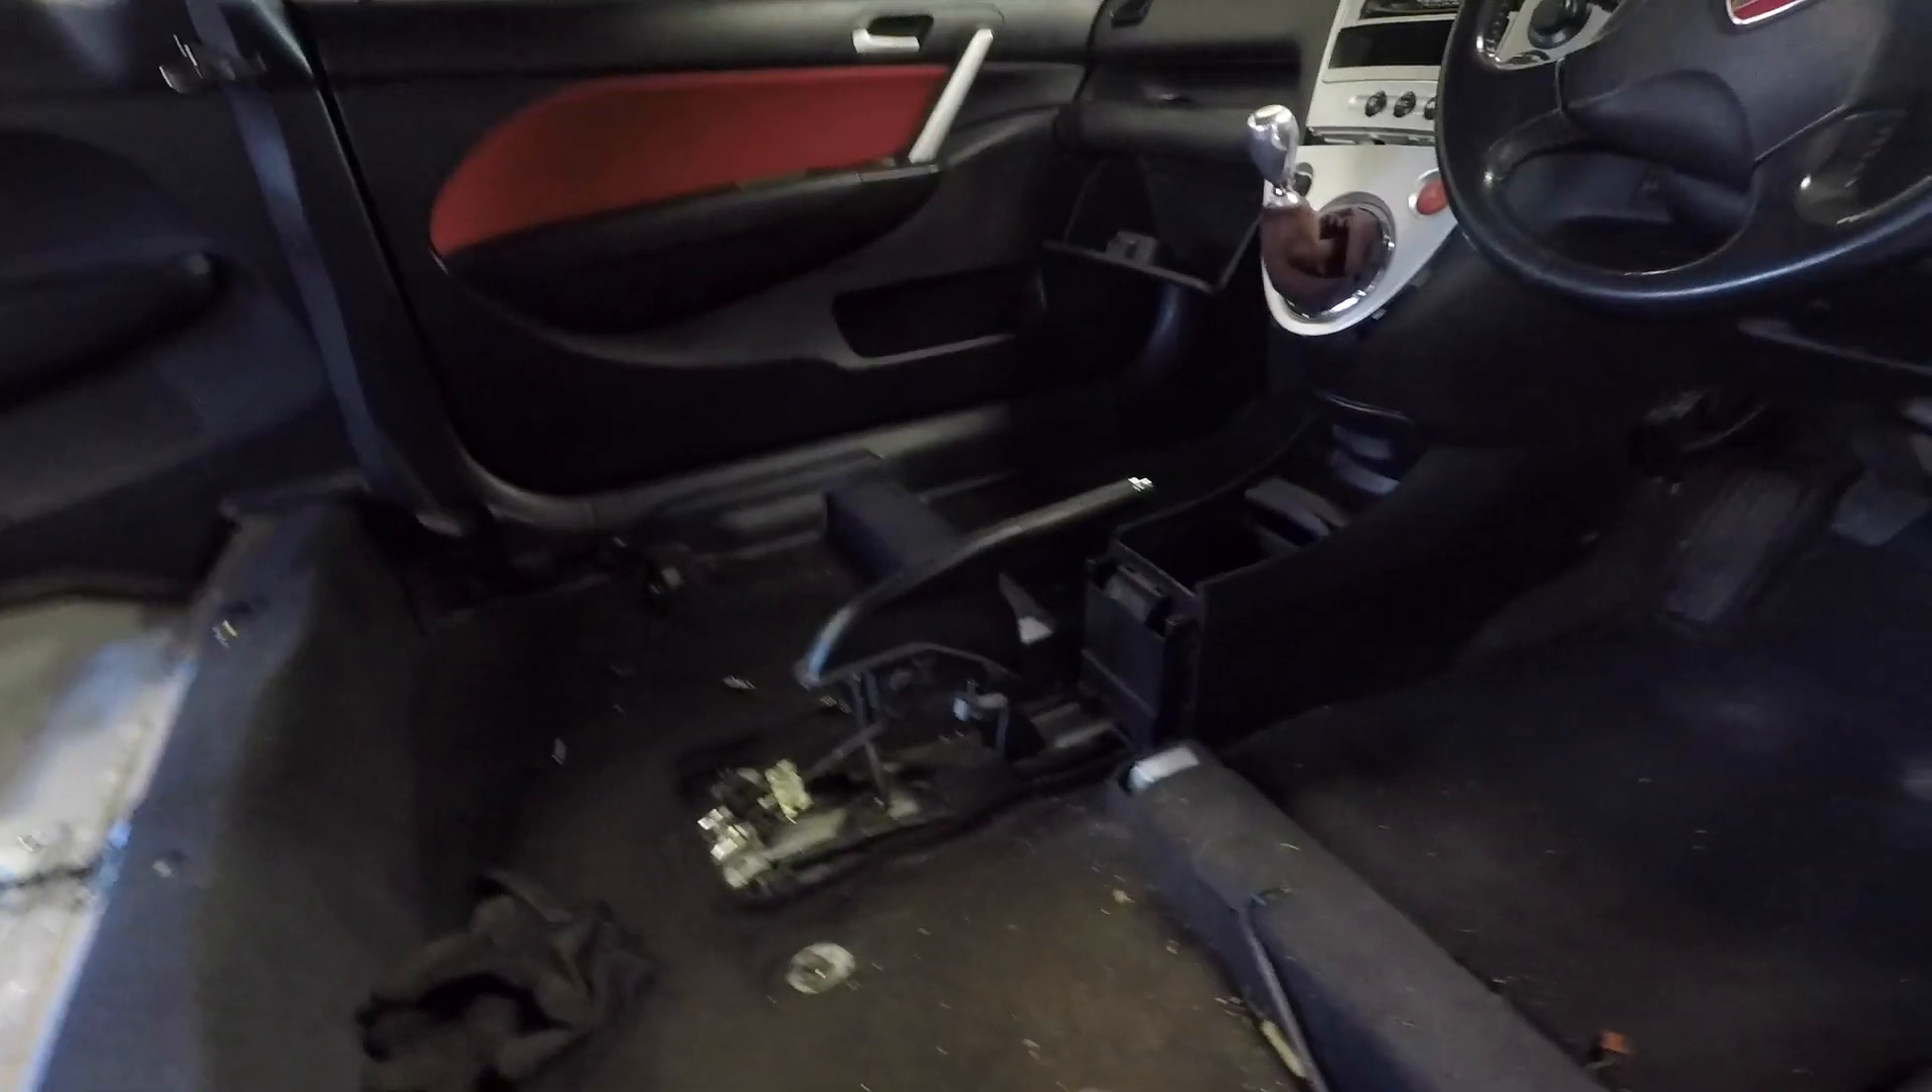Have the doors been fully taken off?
No.